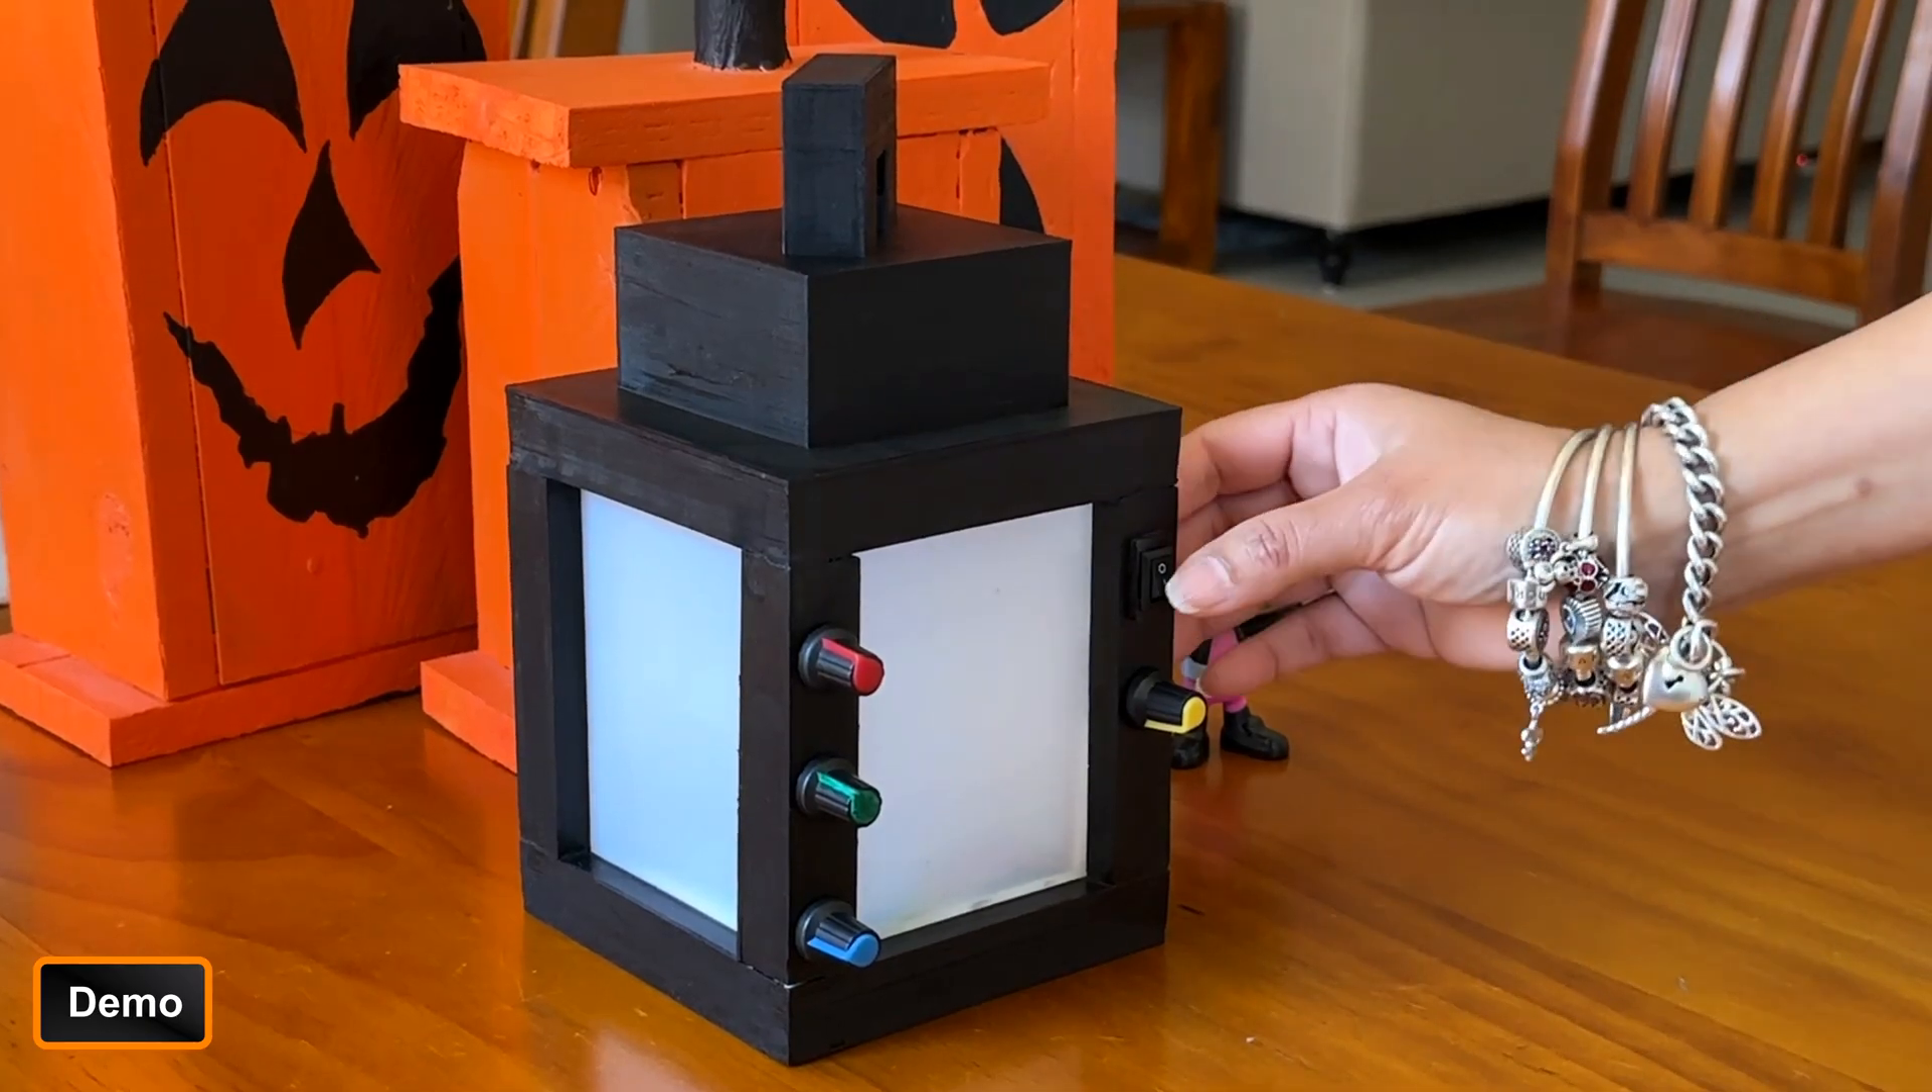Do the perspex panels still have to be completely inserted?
No.